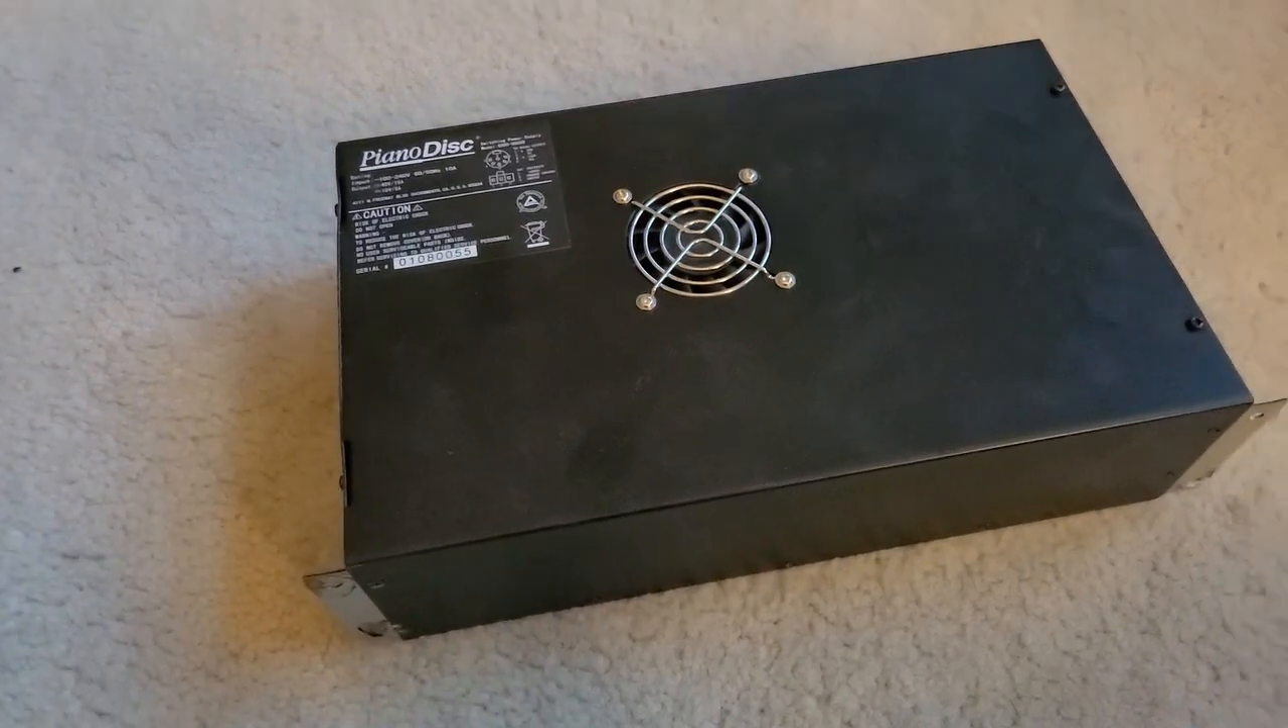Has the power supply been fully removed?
Yes.